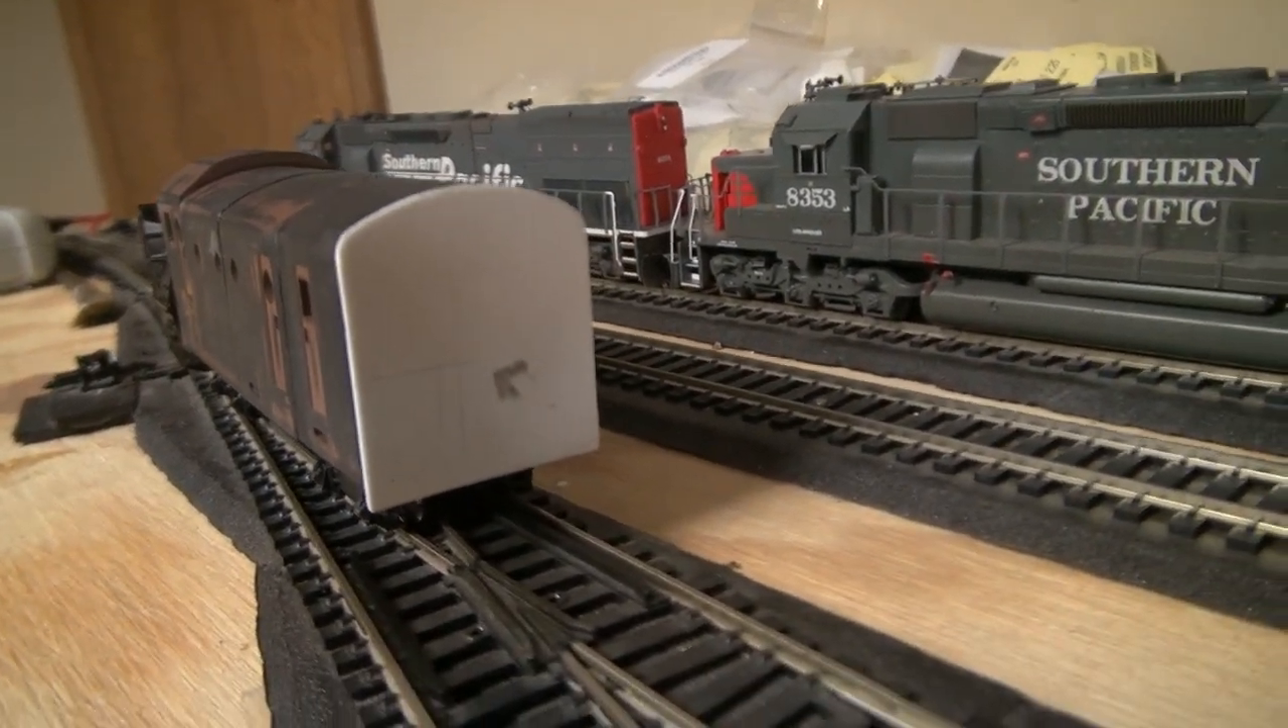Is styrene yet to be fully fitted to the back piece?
No.